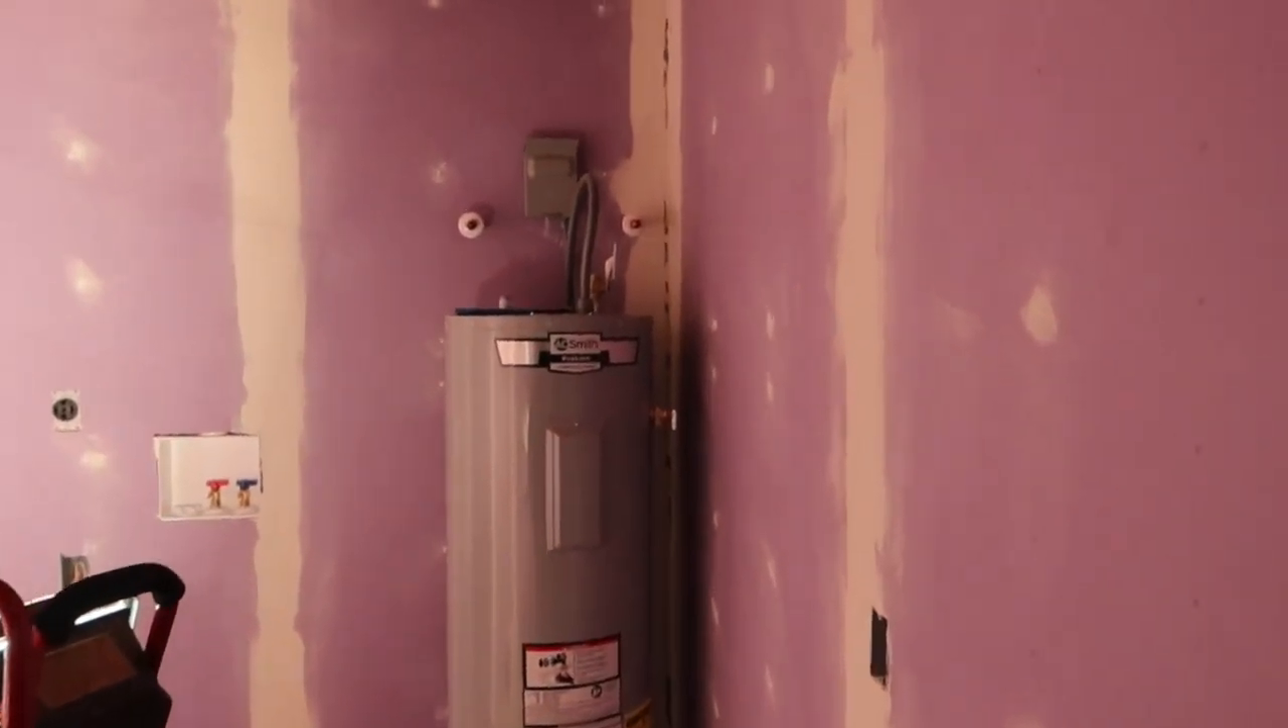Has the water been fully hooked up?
No.